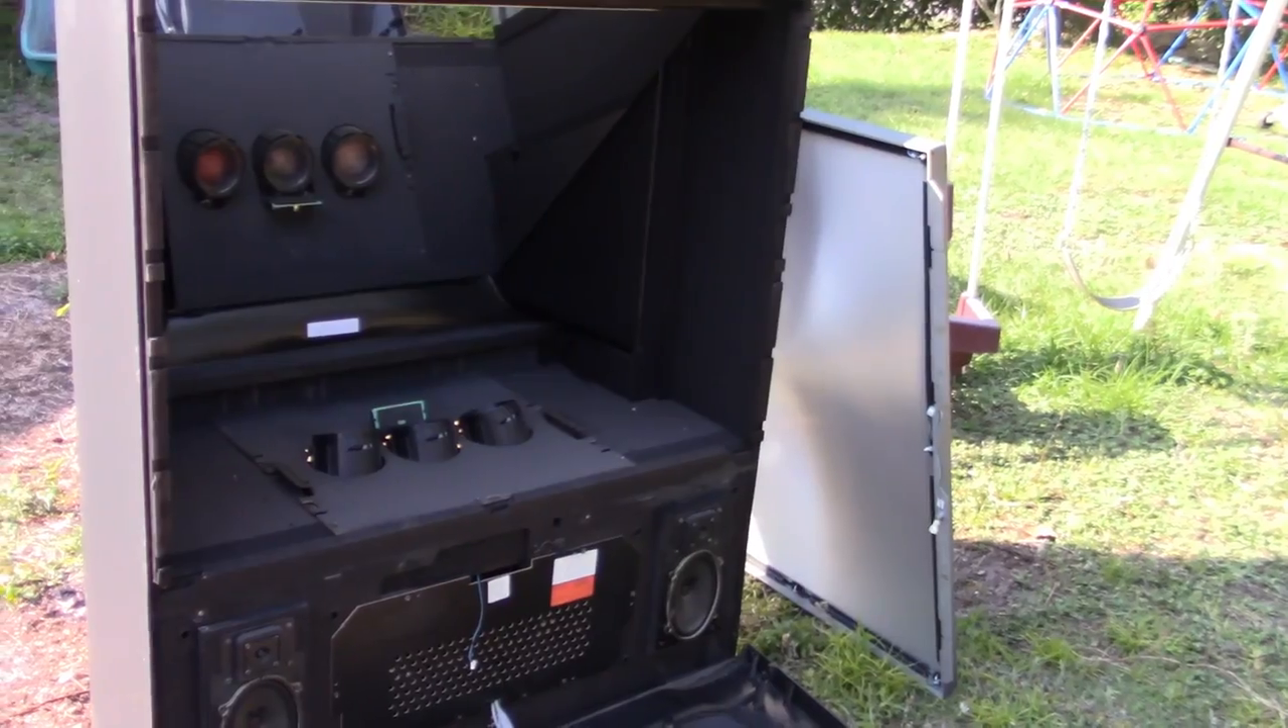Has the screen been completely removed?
Yes.